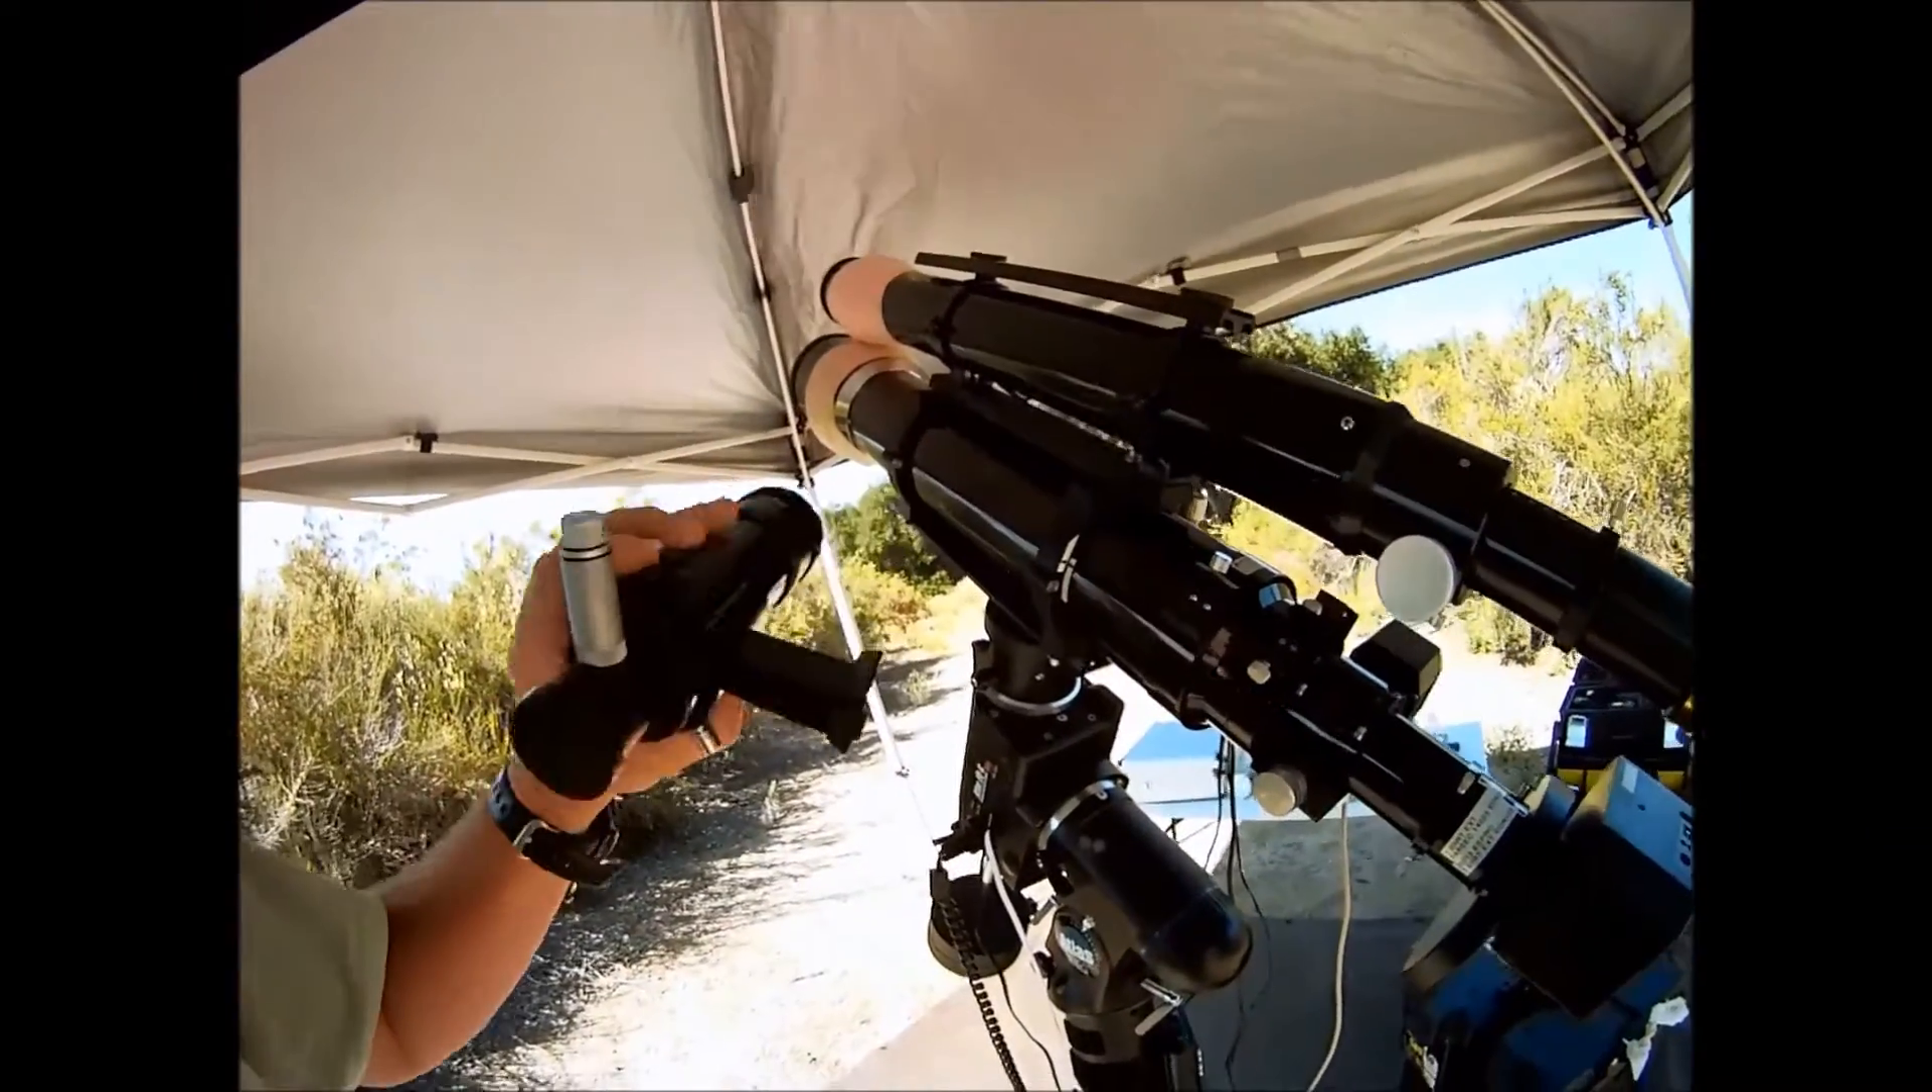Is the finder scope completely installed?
No.